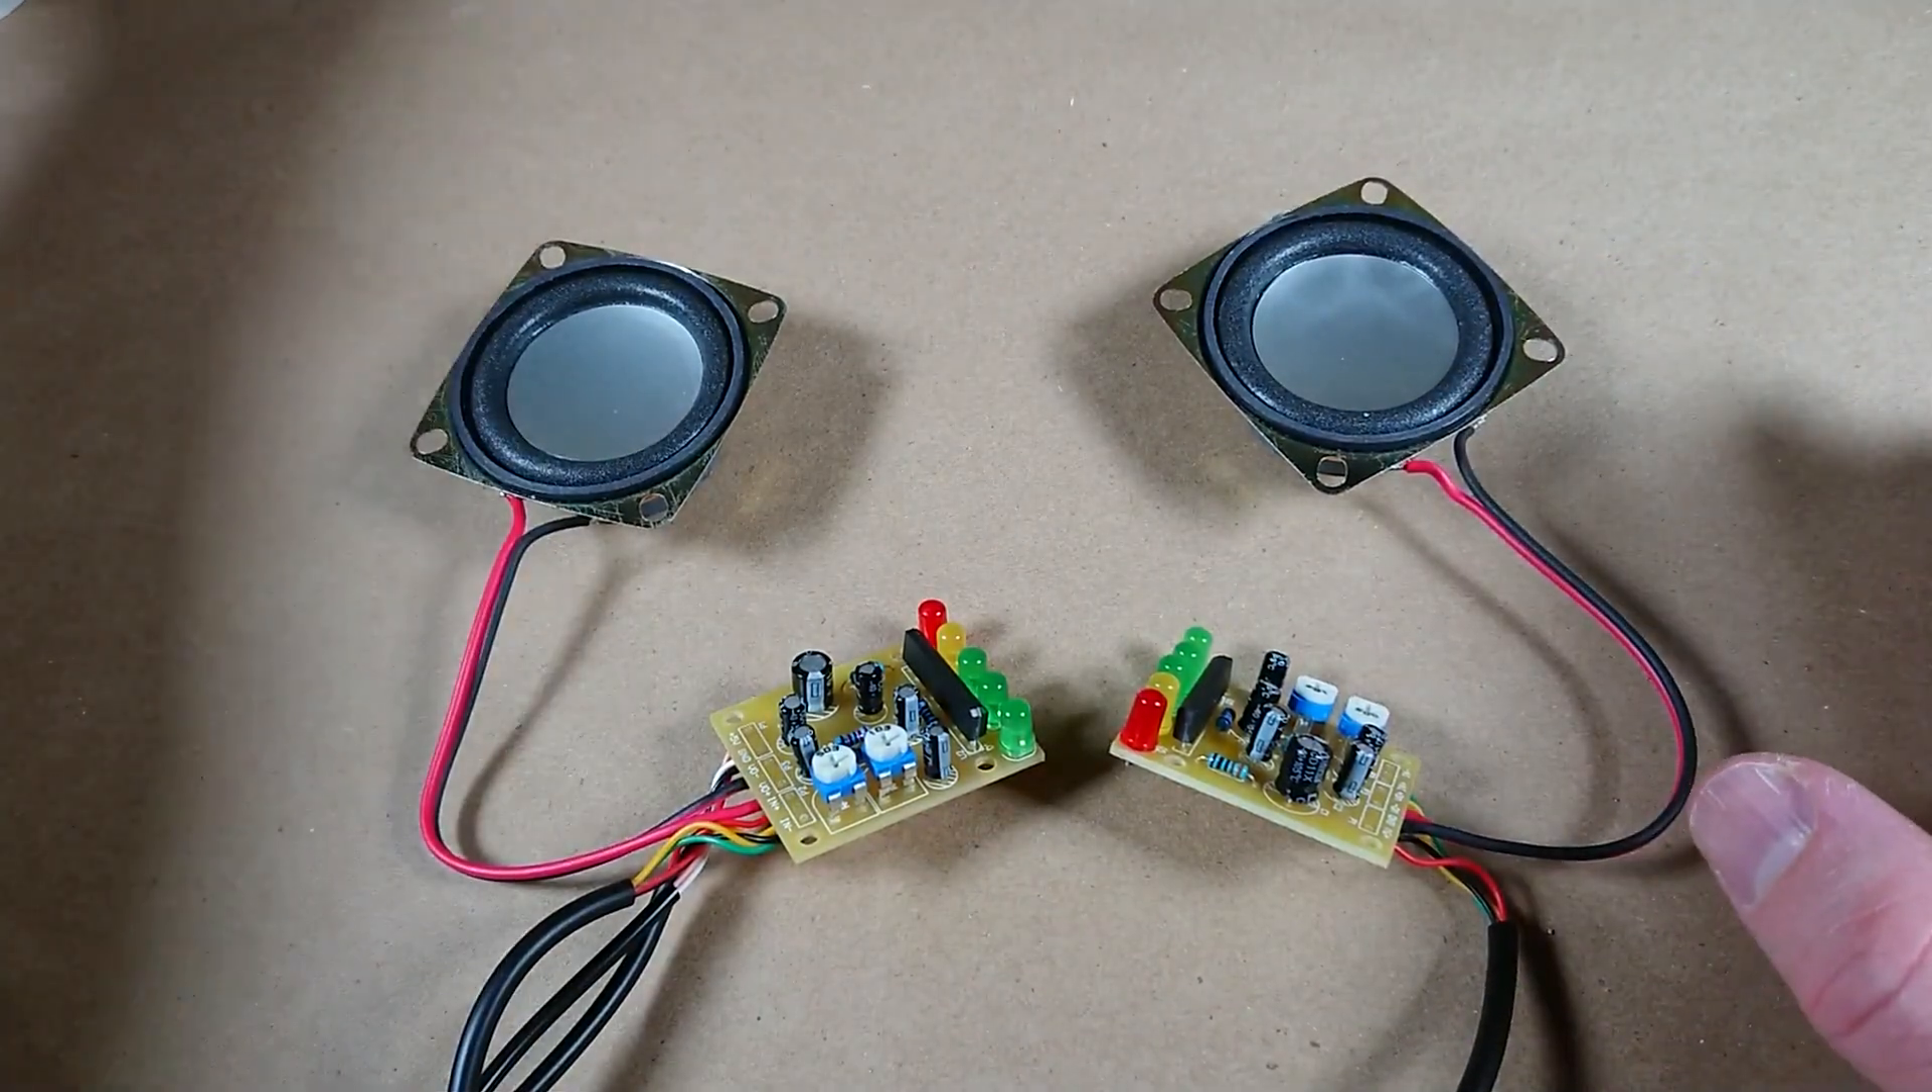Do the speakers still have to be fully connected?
No.